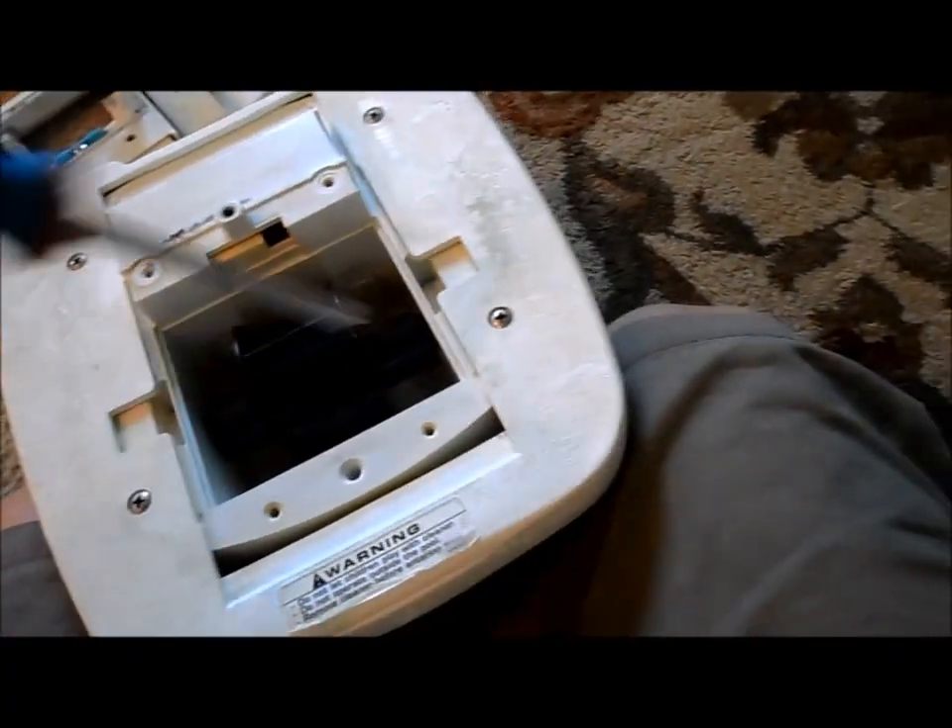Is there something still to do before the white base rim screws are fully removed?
Yes.